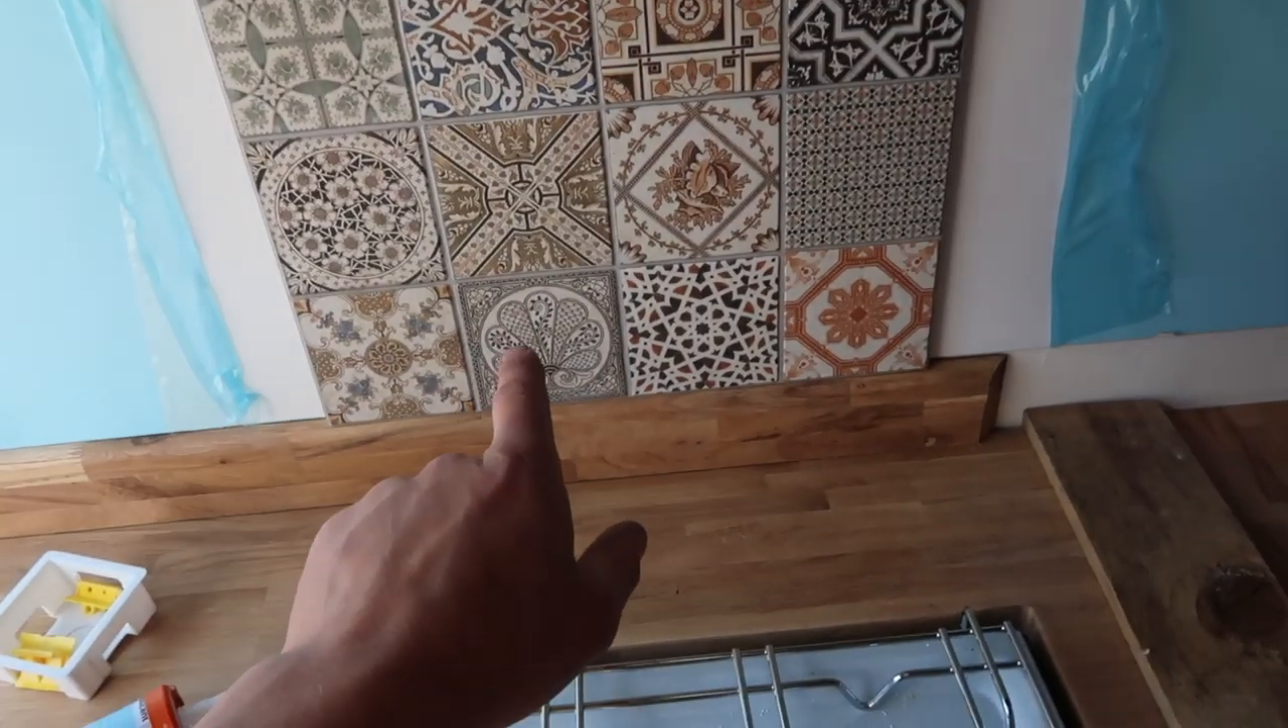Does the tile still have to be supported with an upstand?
No.